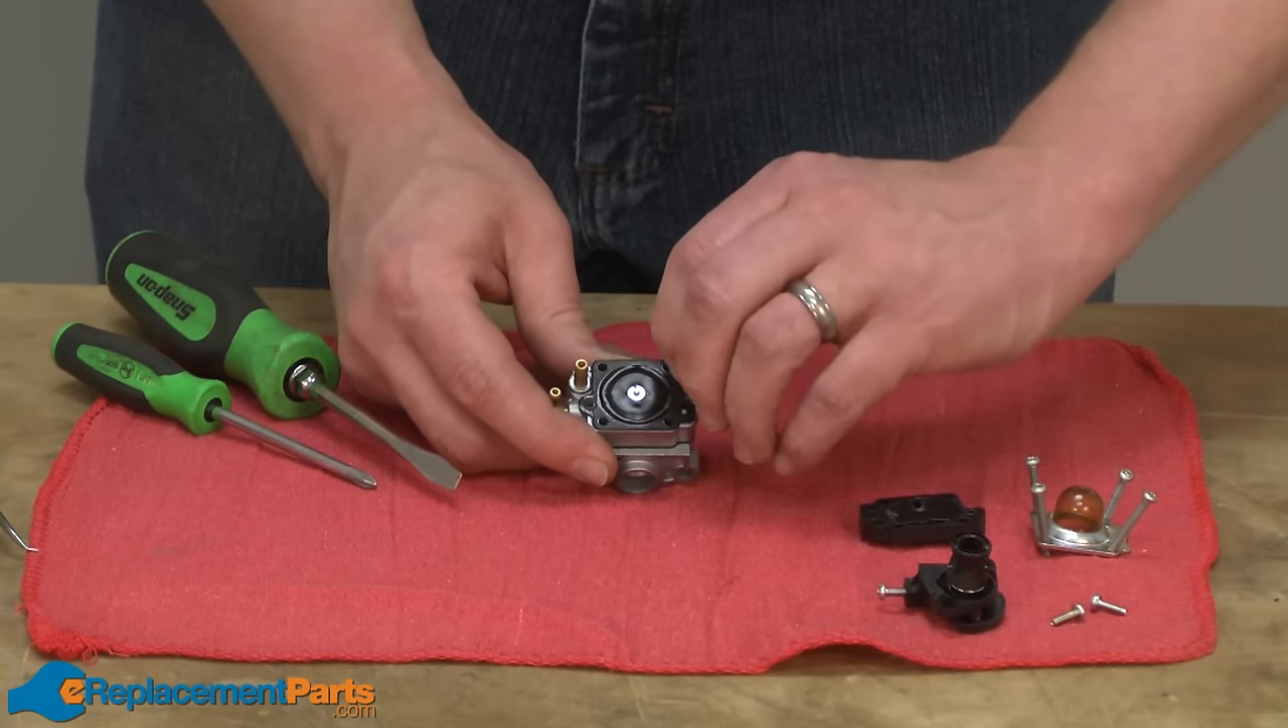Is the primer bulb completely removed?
Yes.